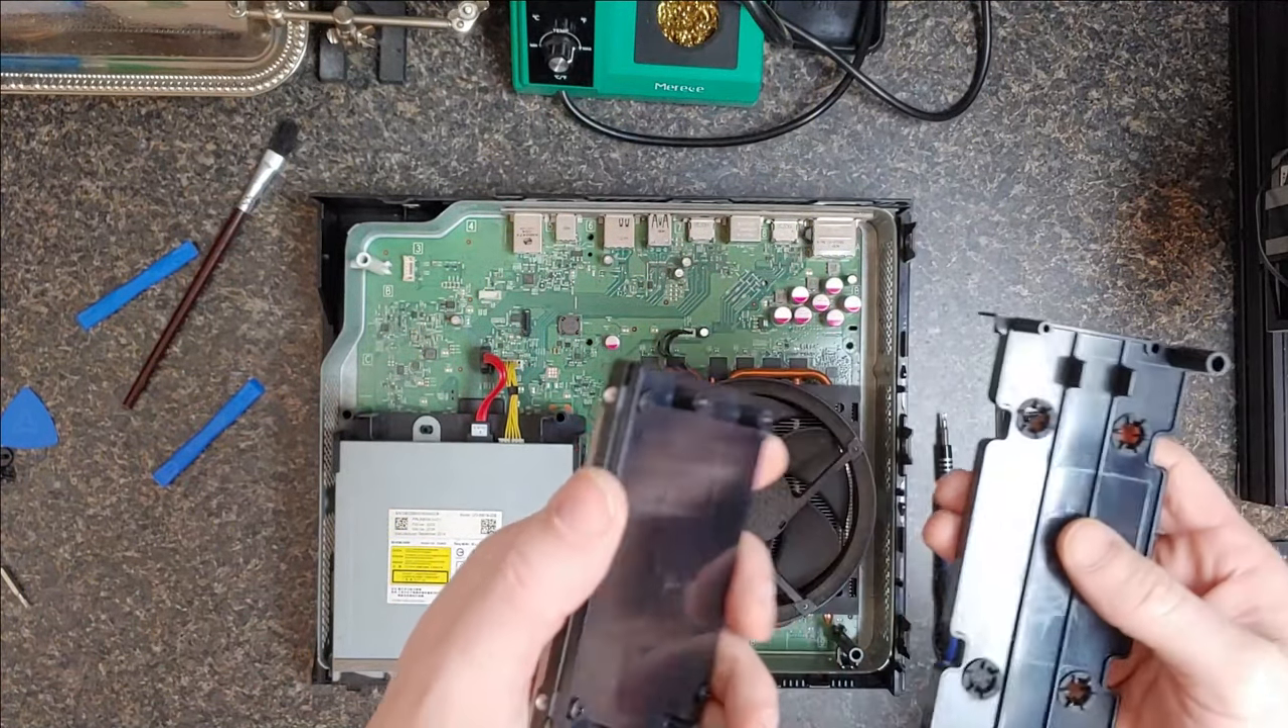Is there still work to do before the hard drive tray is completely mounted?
Yes.